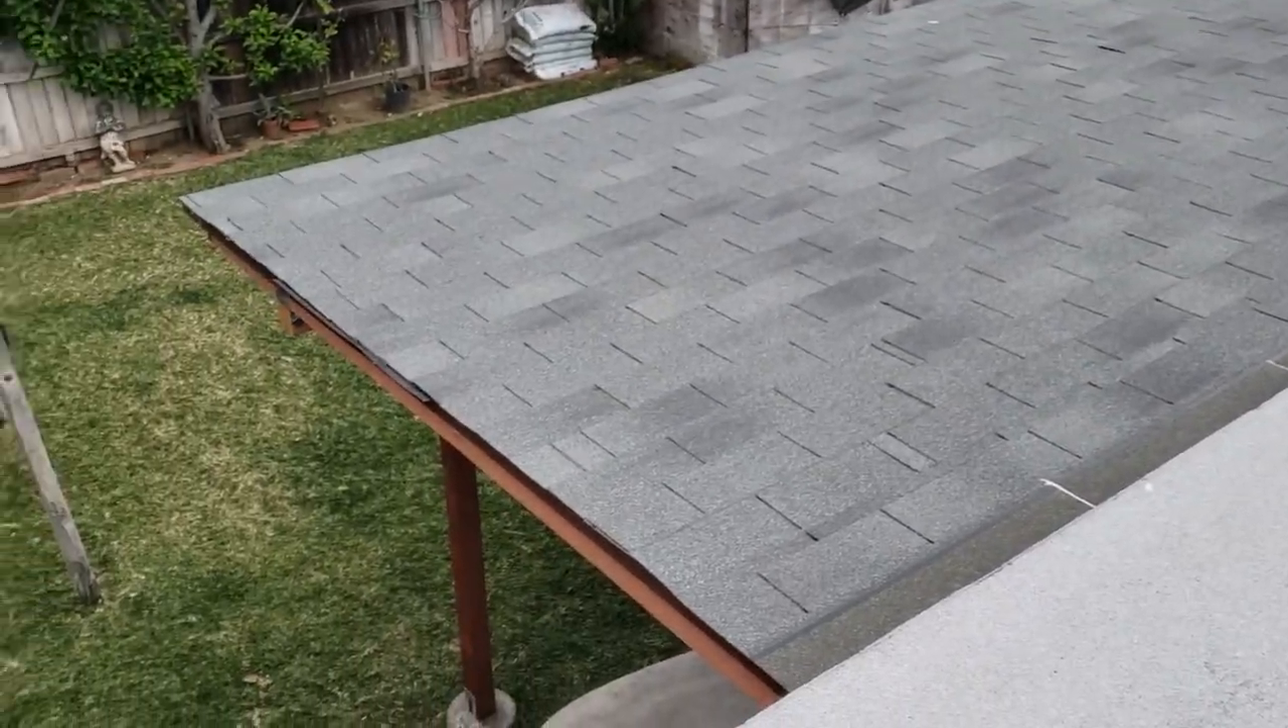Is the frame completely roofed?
Yes.